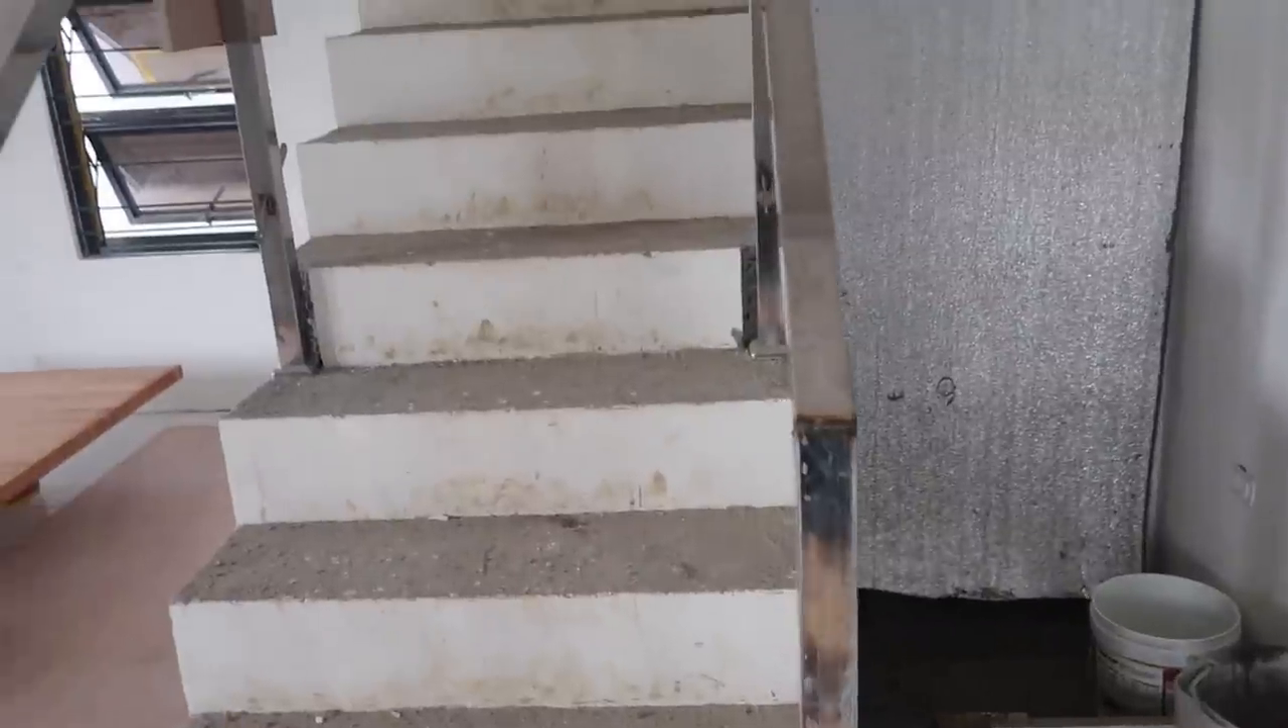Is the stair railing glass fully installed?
No.